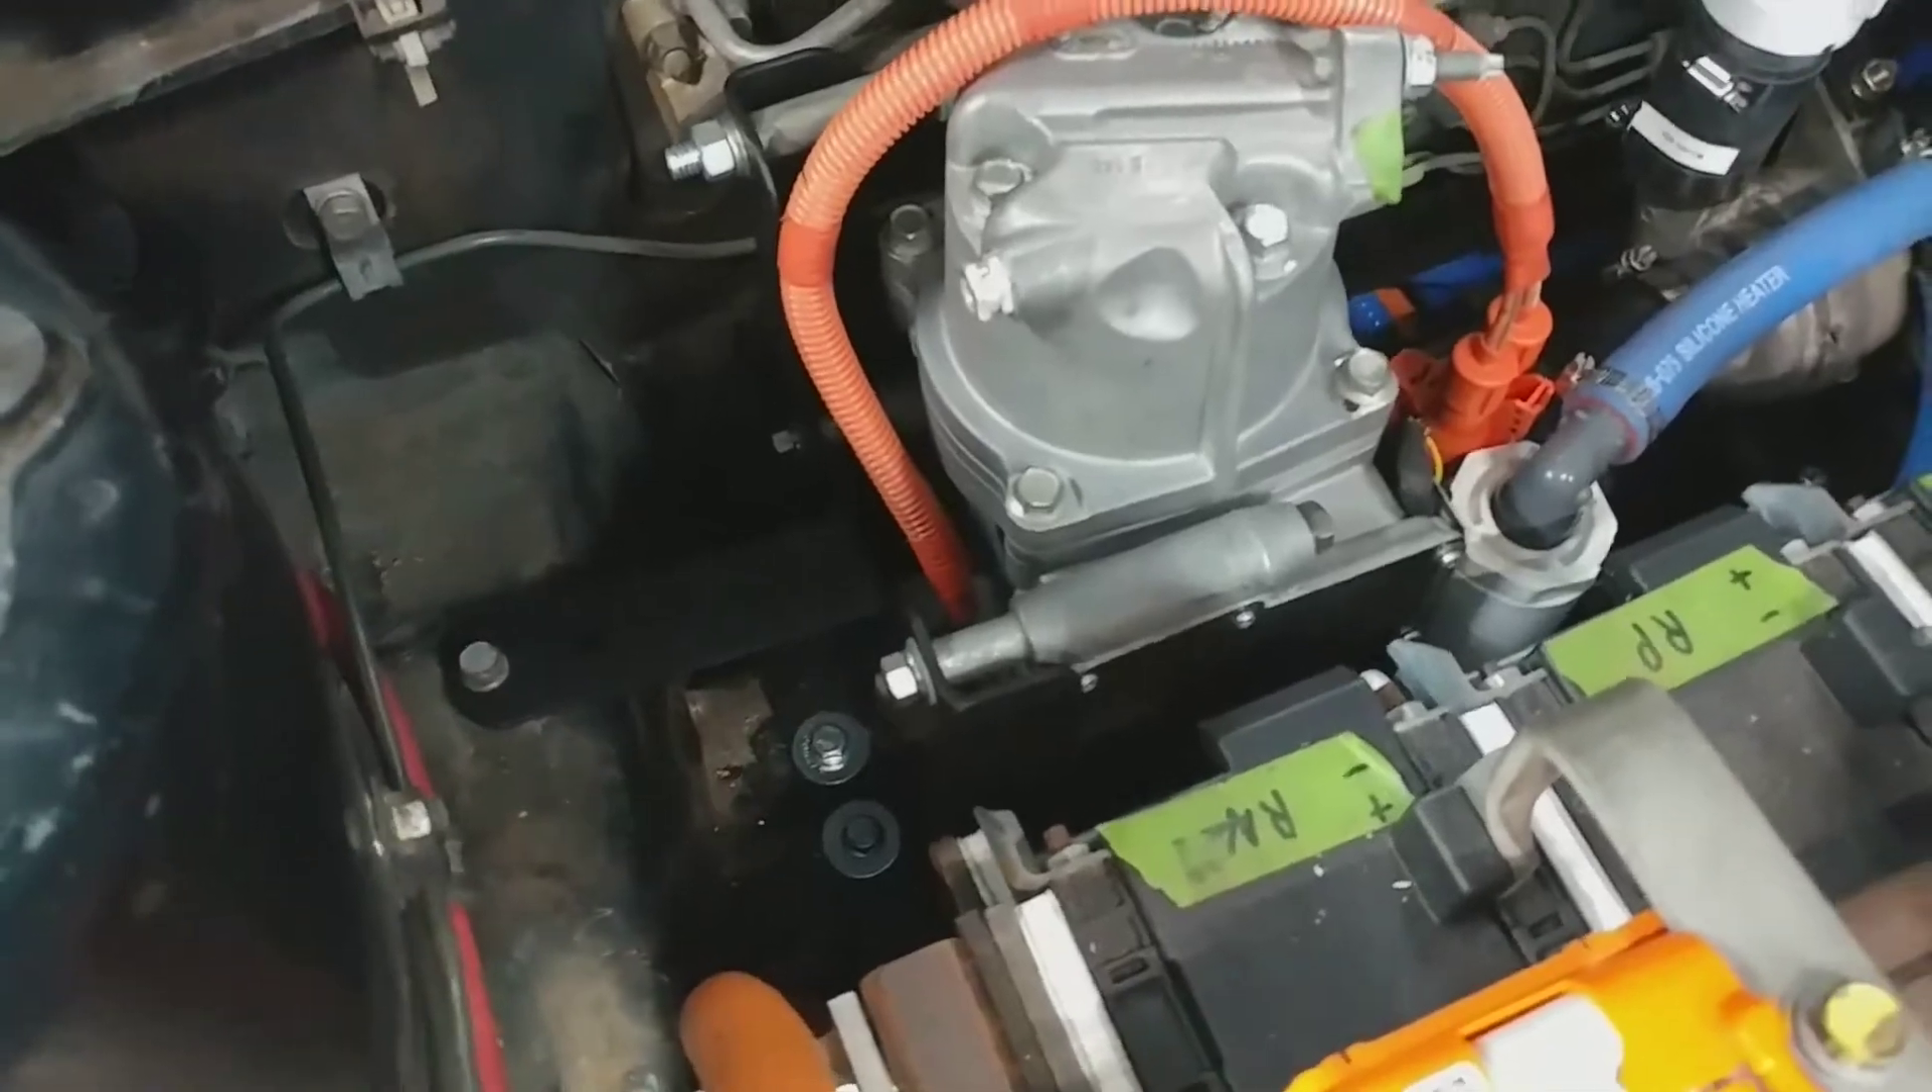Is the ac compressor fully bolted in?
Yes.